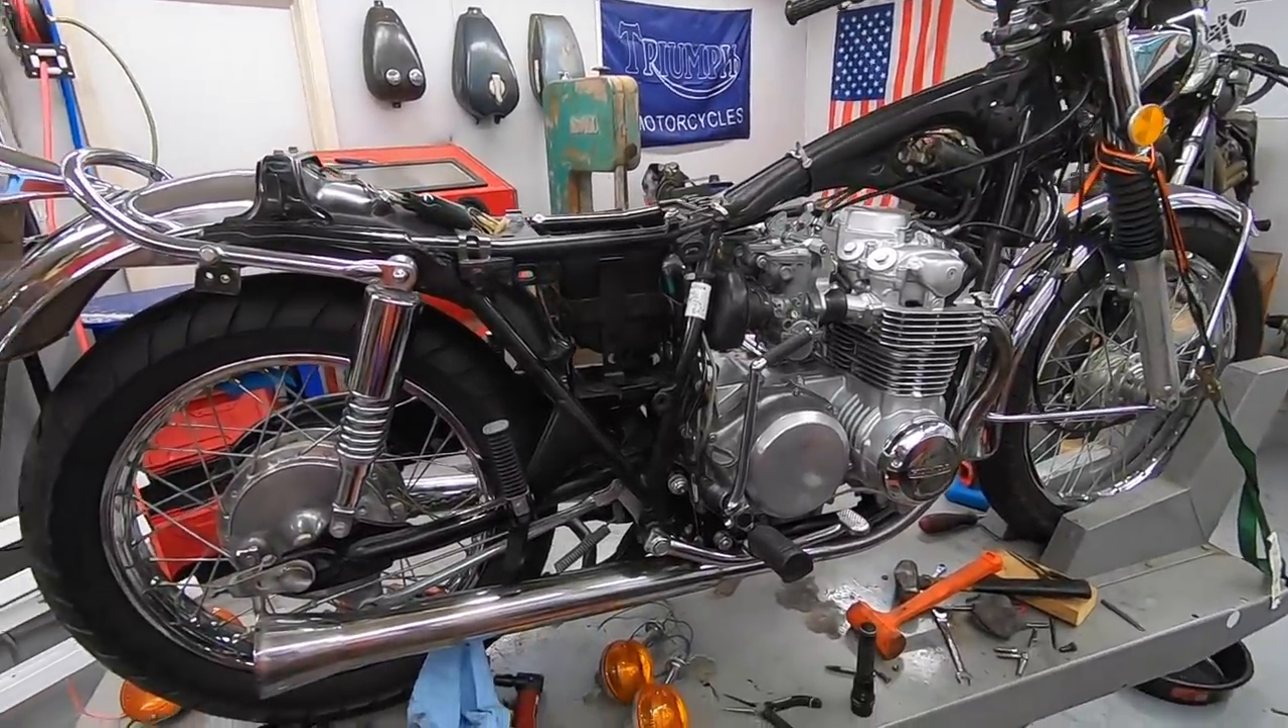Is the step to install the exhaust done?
Yes.